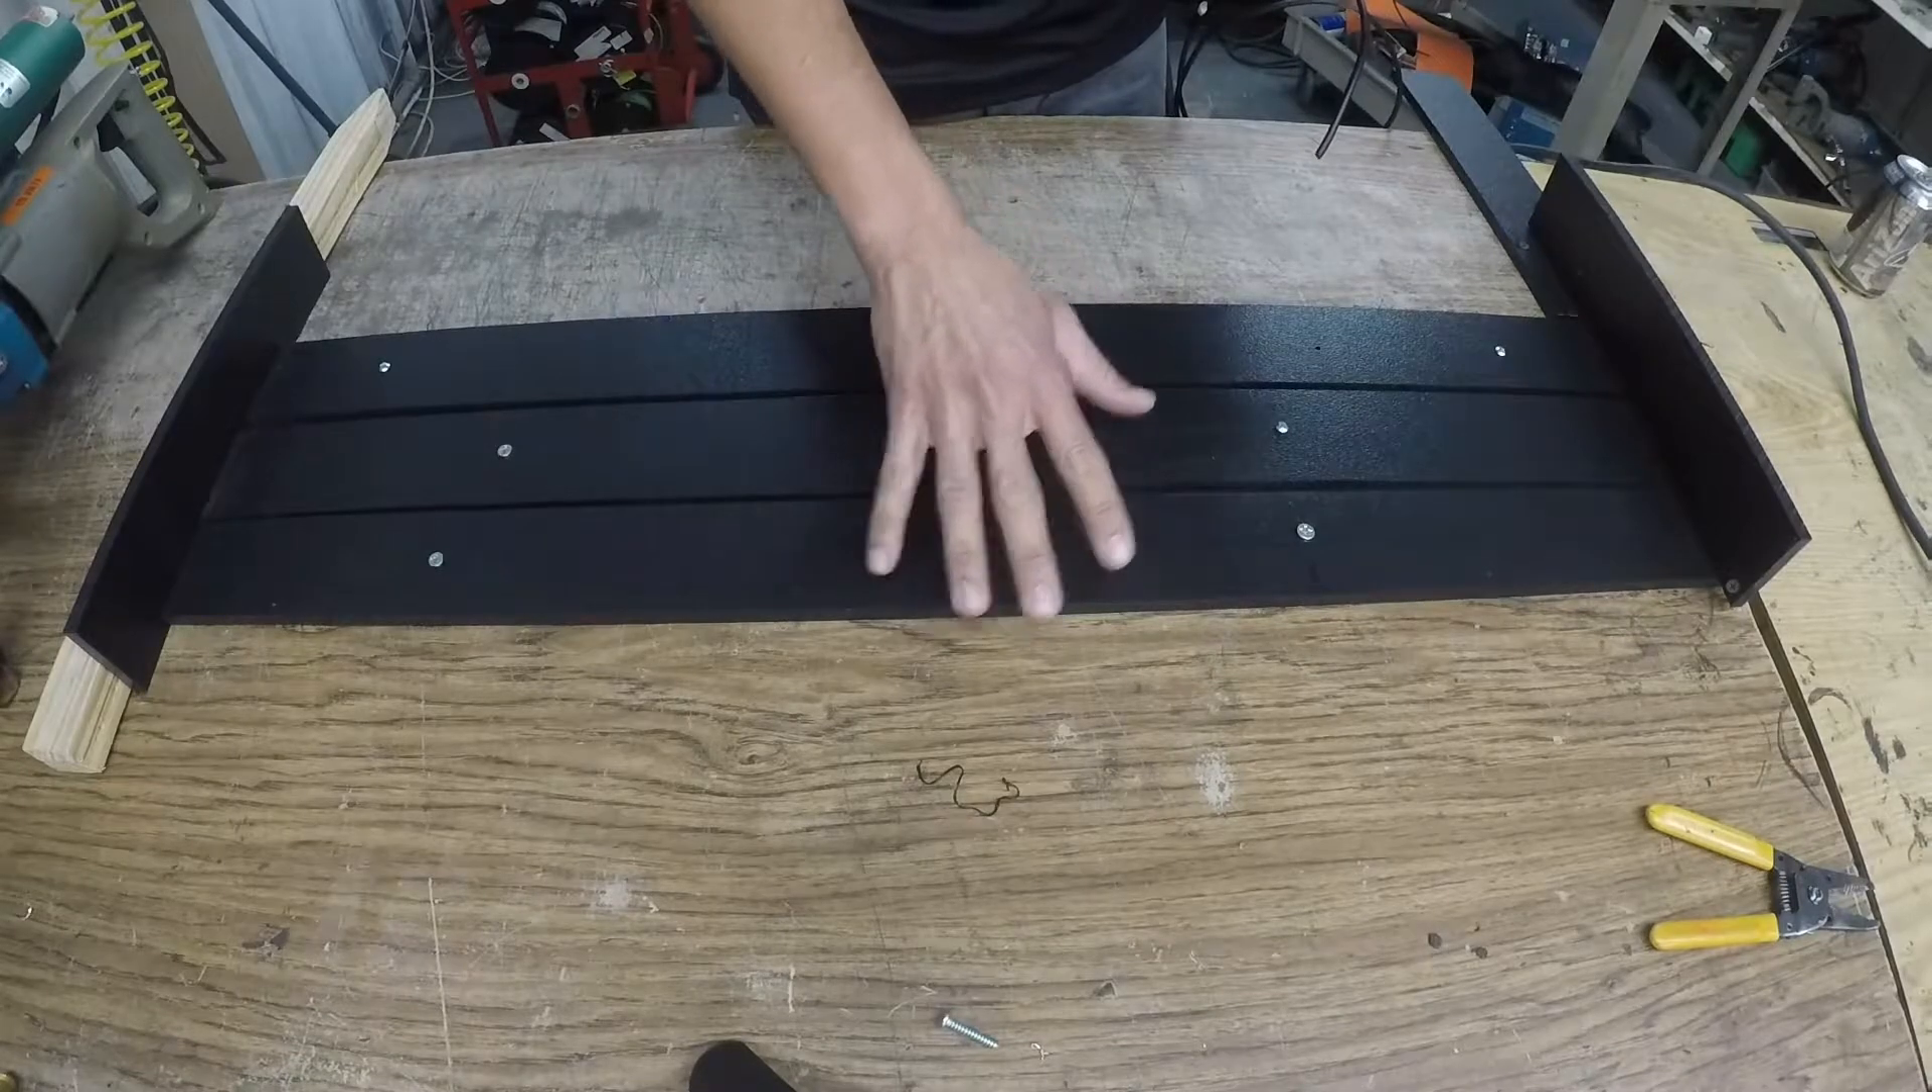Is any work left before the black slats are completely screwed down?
No.